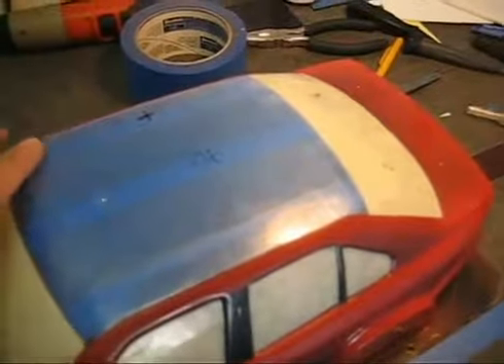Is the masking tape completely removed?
No.